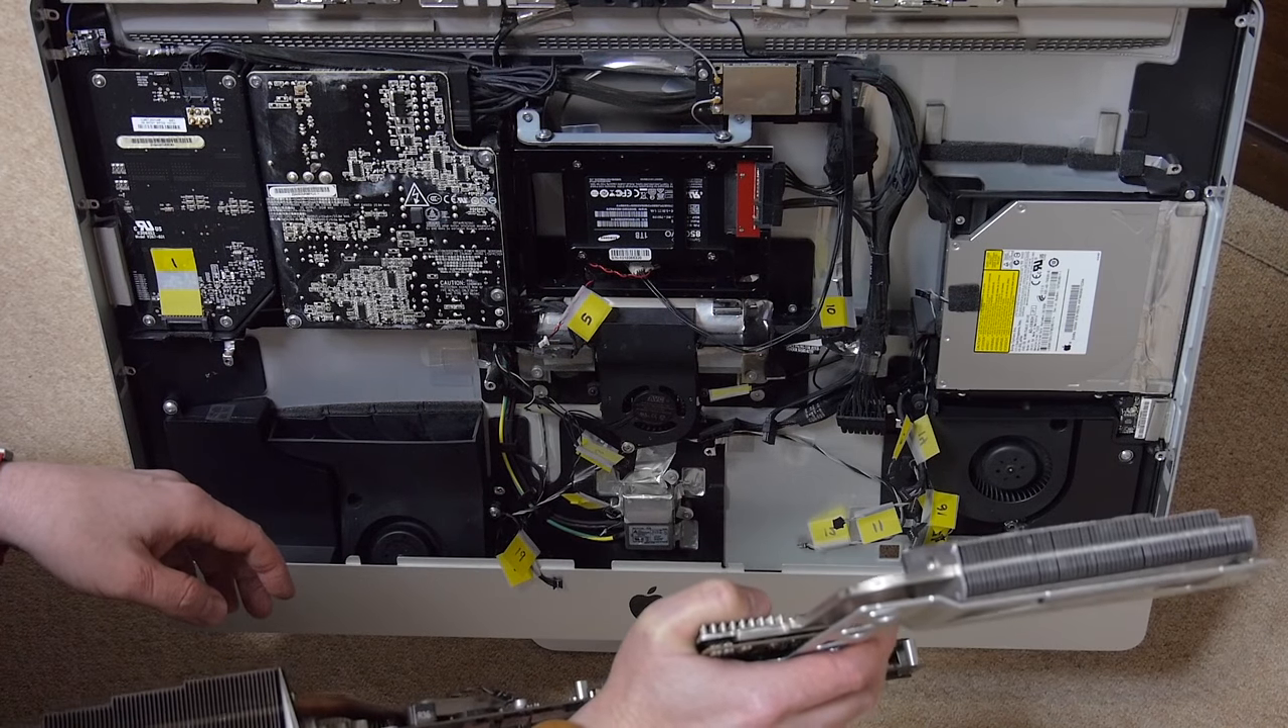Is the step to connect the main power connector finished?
No.